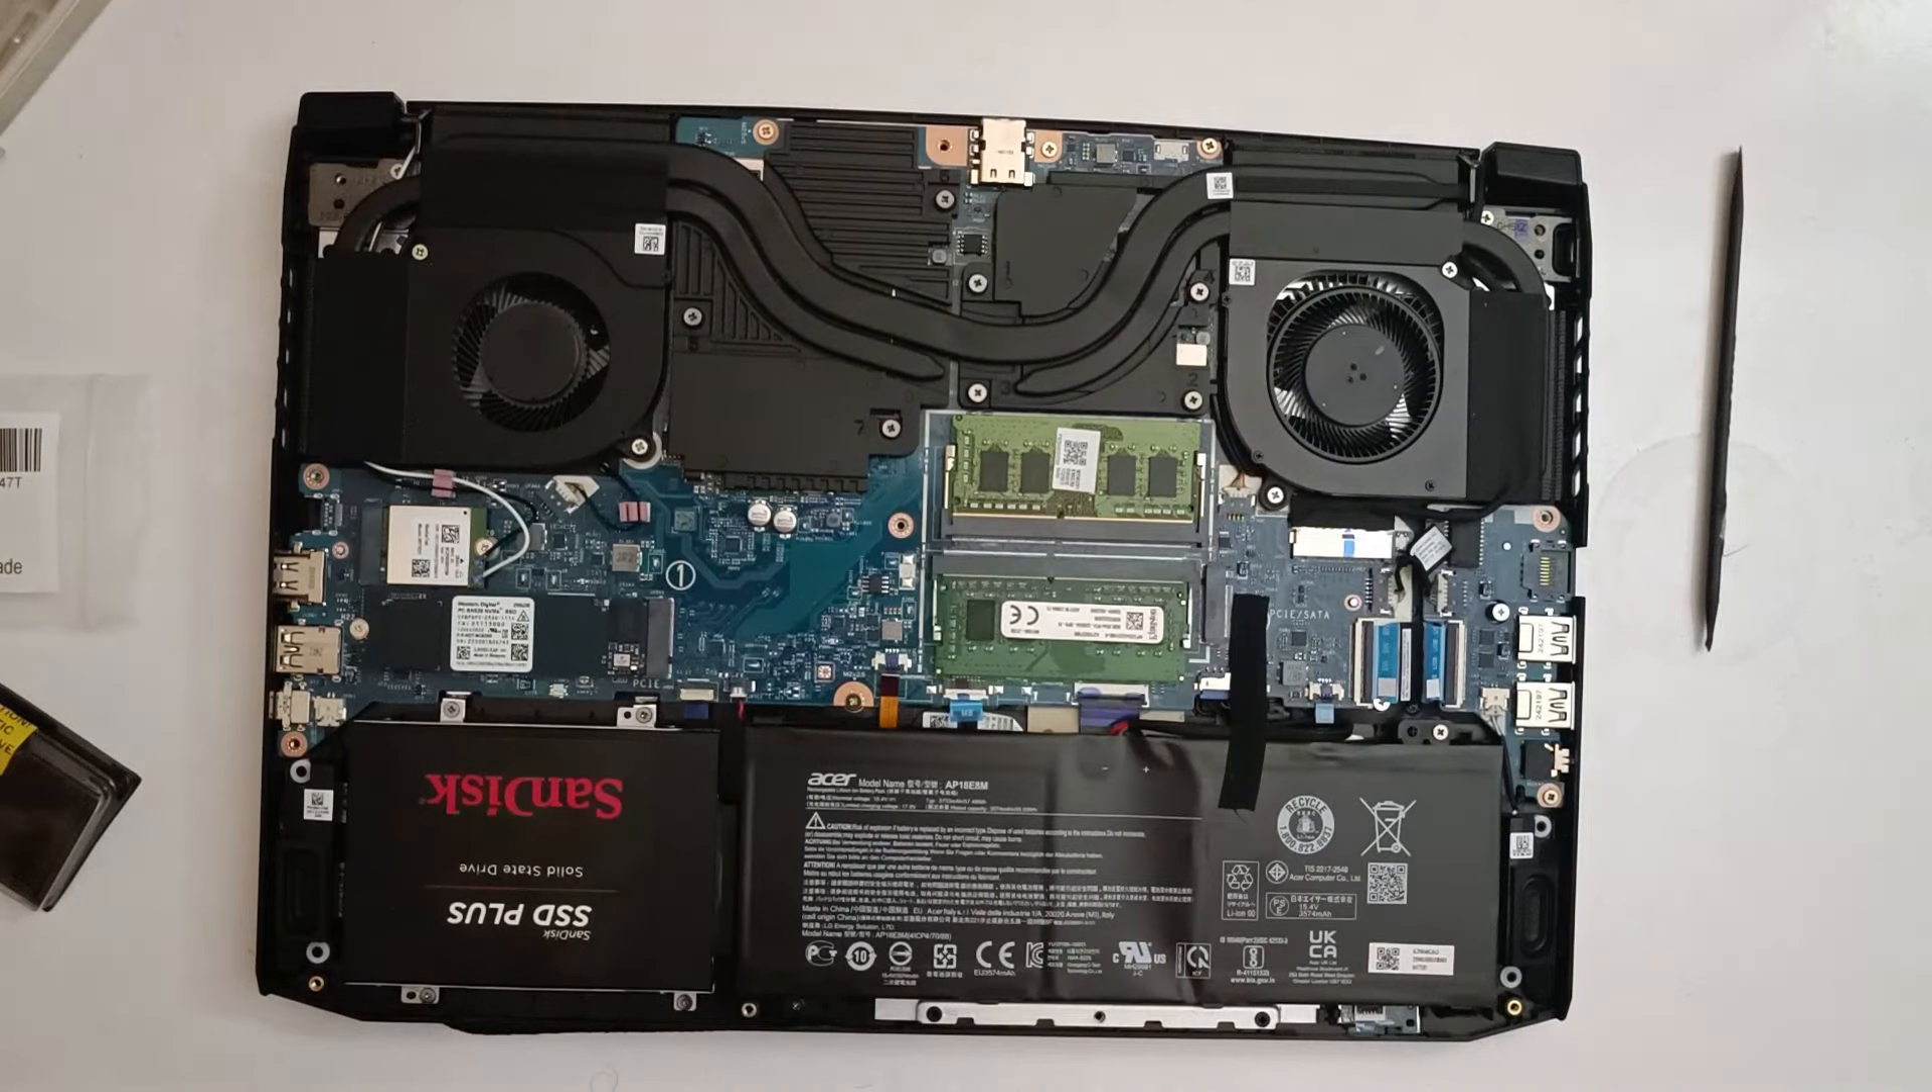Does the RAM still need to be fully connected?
No.